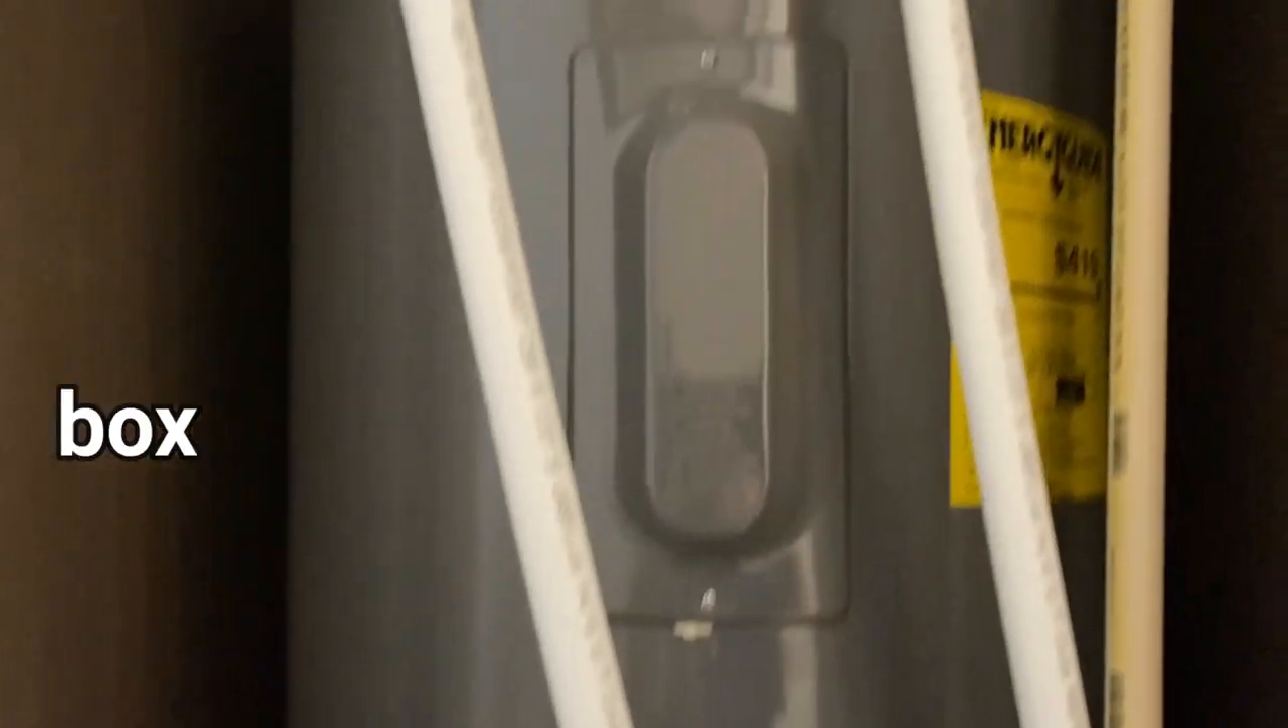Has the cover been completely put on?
Yes.